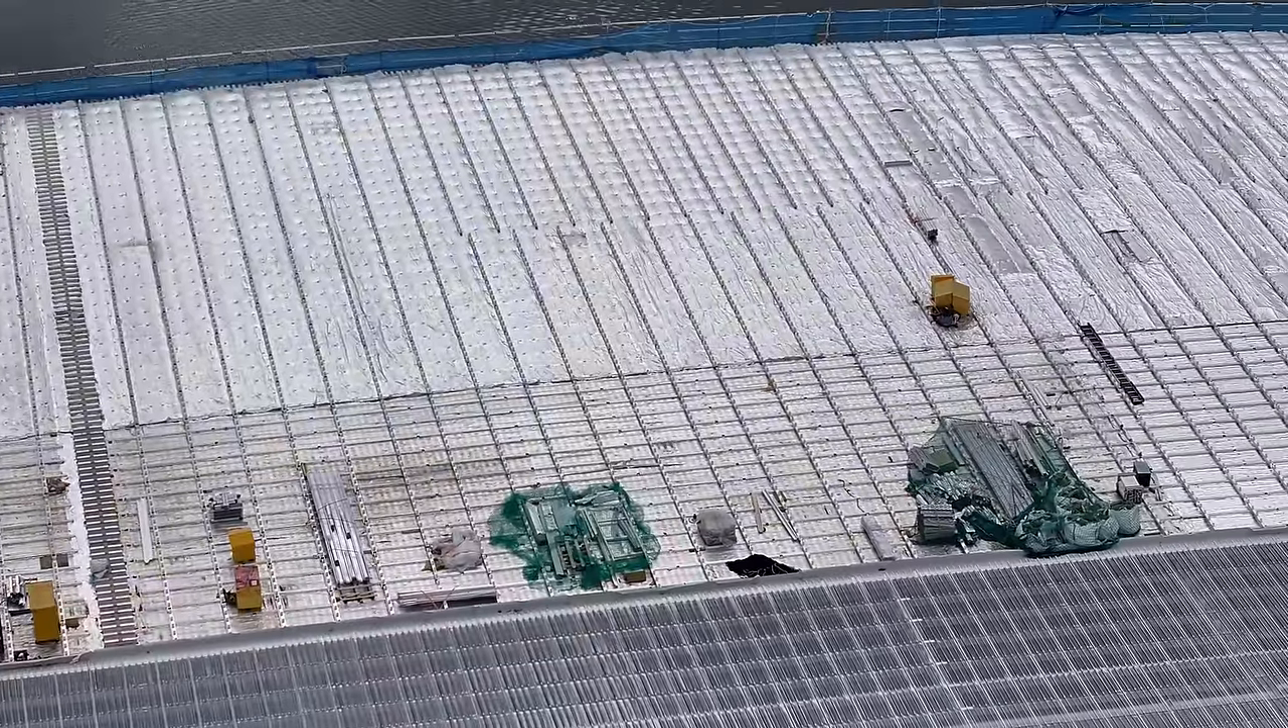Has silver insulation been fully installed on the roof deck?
No.